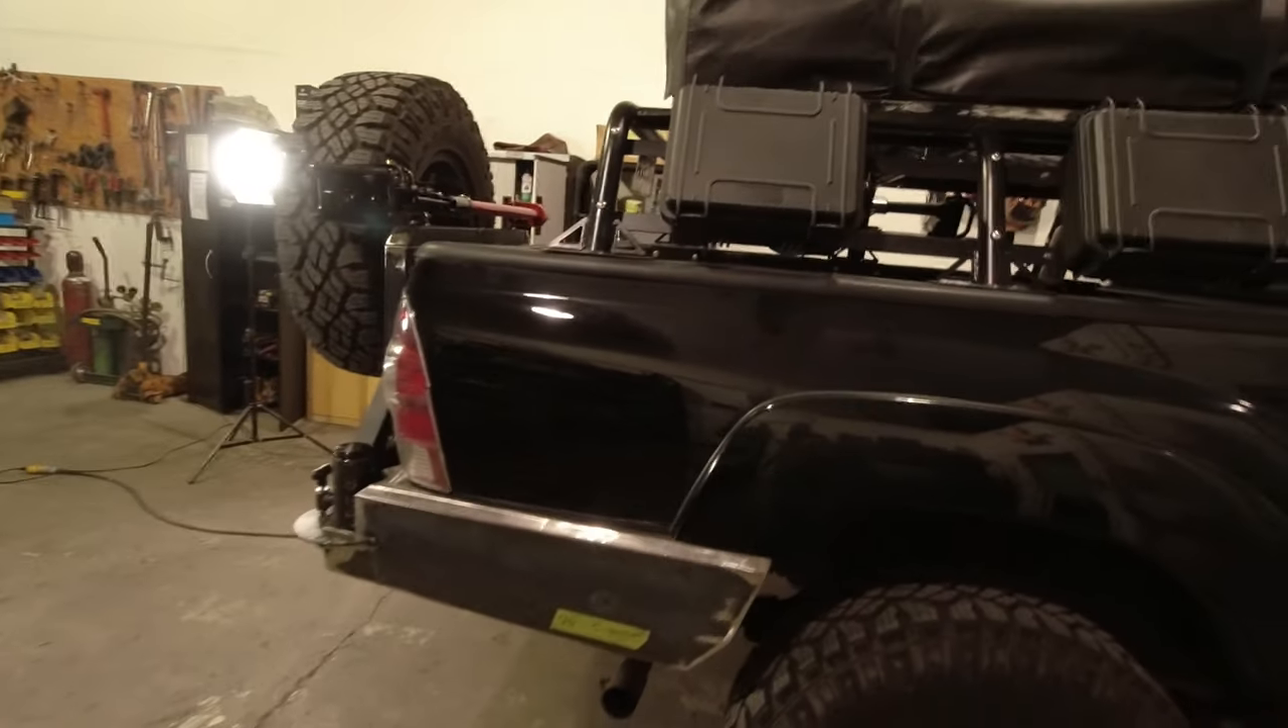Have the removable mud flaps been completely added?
No.